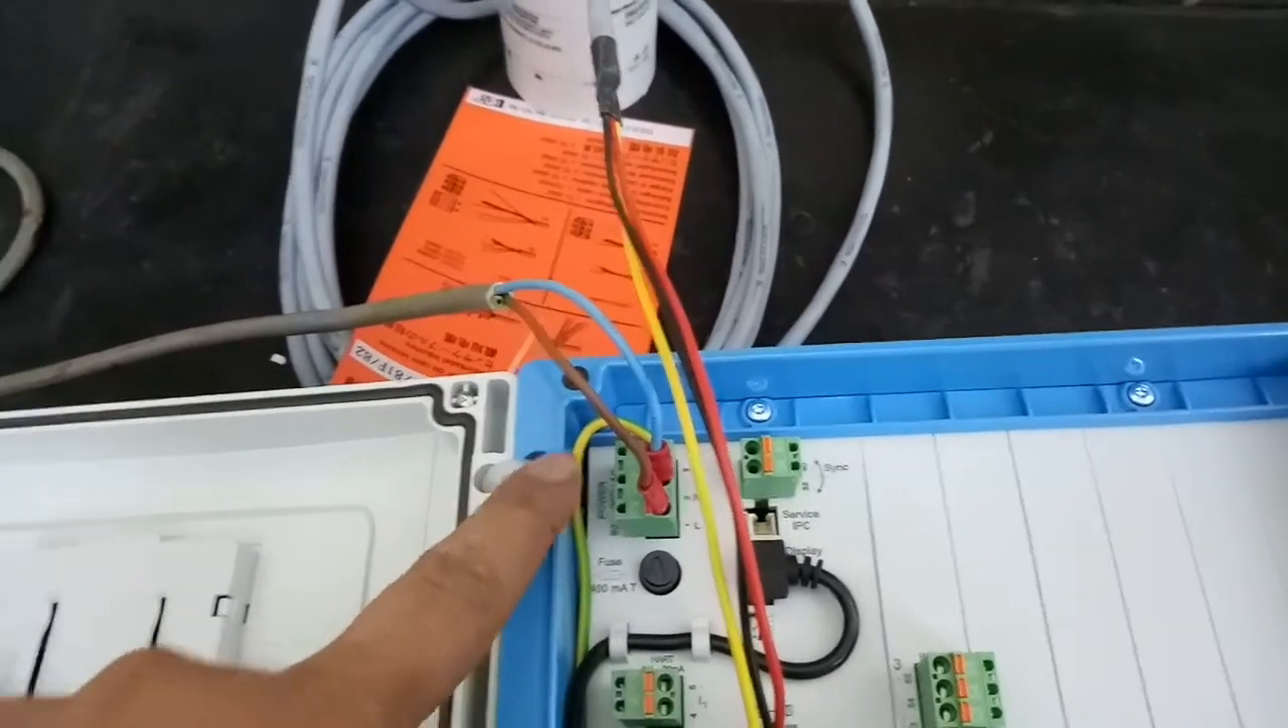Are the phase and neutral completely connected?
Yes.